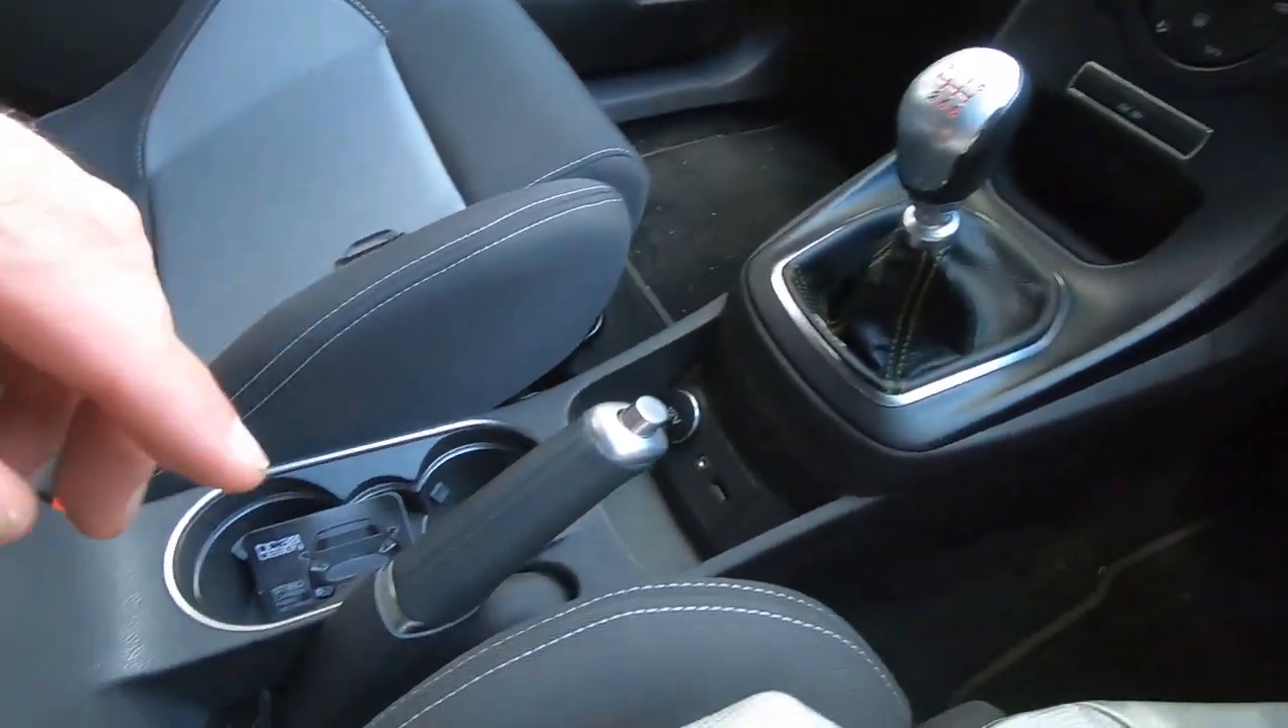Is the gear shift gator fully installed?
Yes.